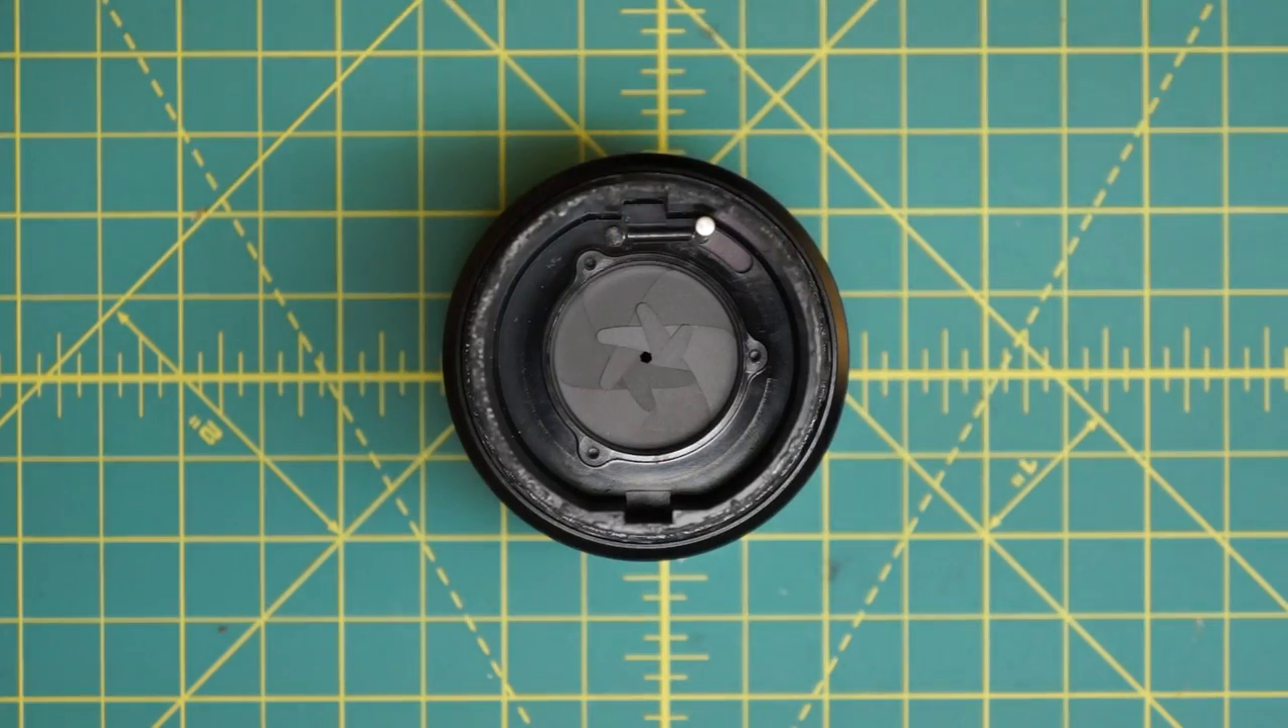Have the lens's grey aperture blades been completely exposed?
Yes.